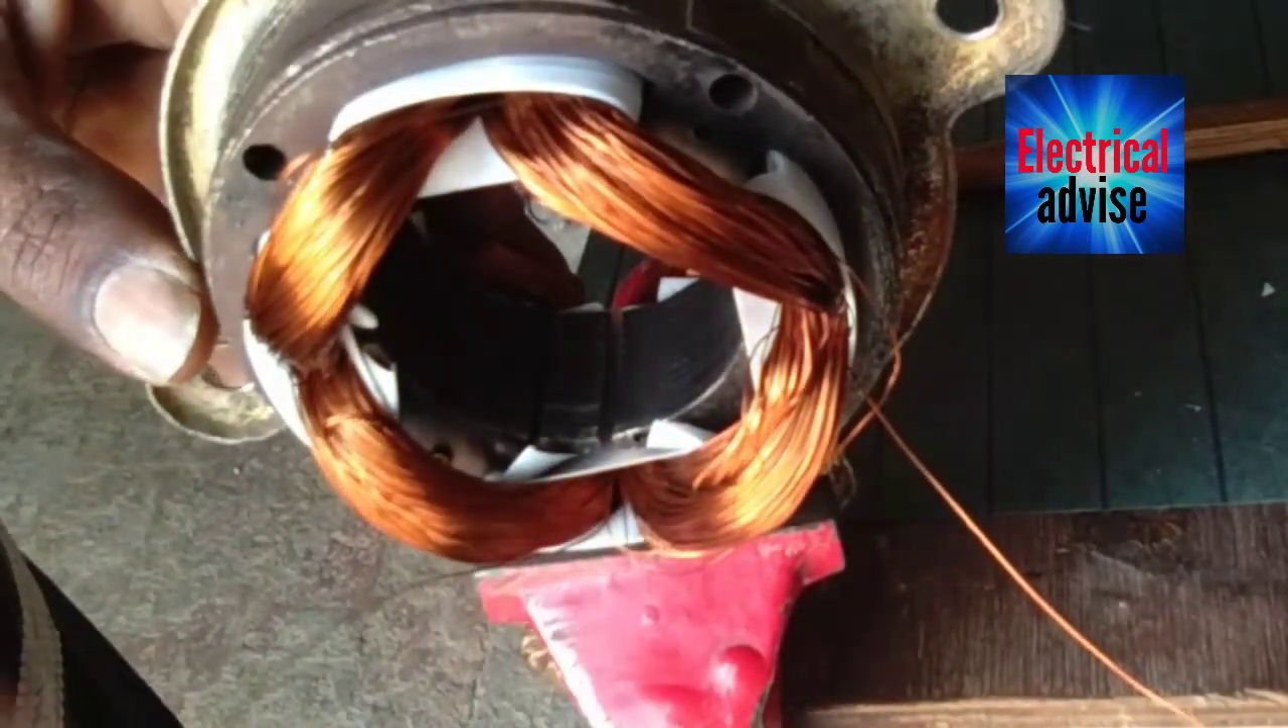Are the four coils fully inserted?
Yes.